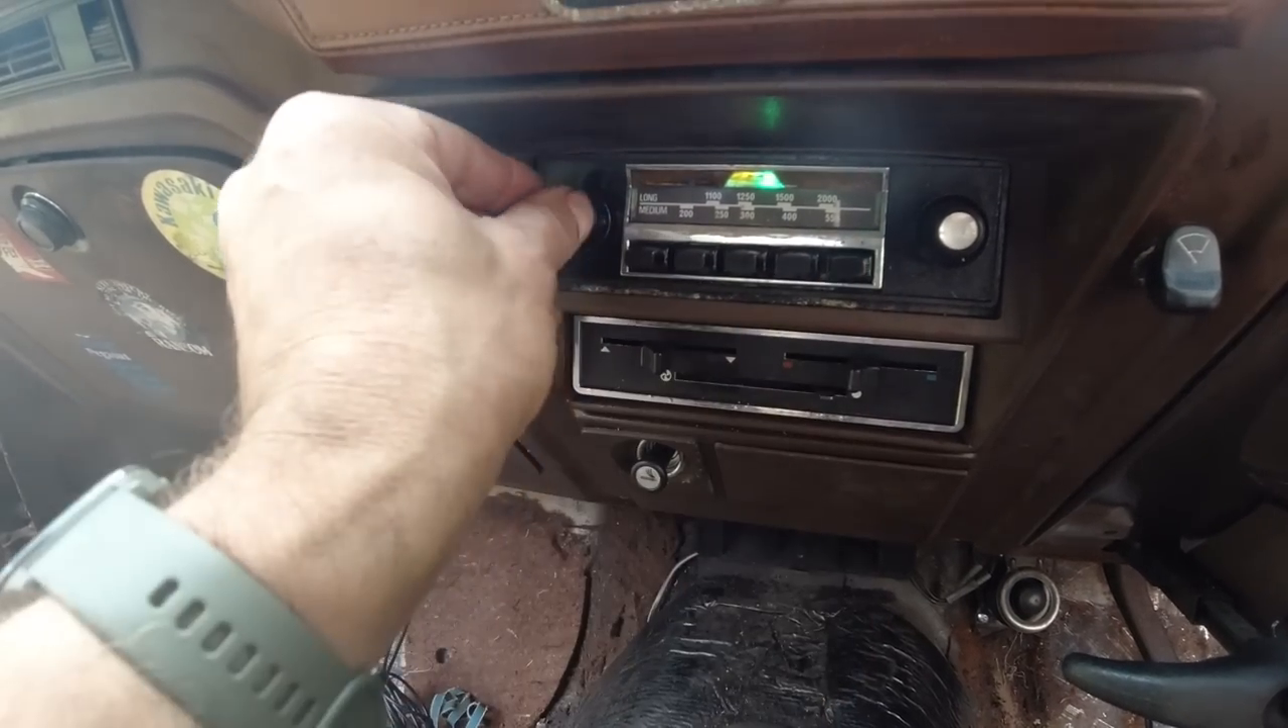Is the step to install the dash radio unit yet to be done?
No.